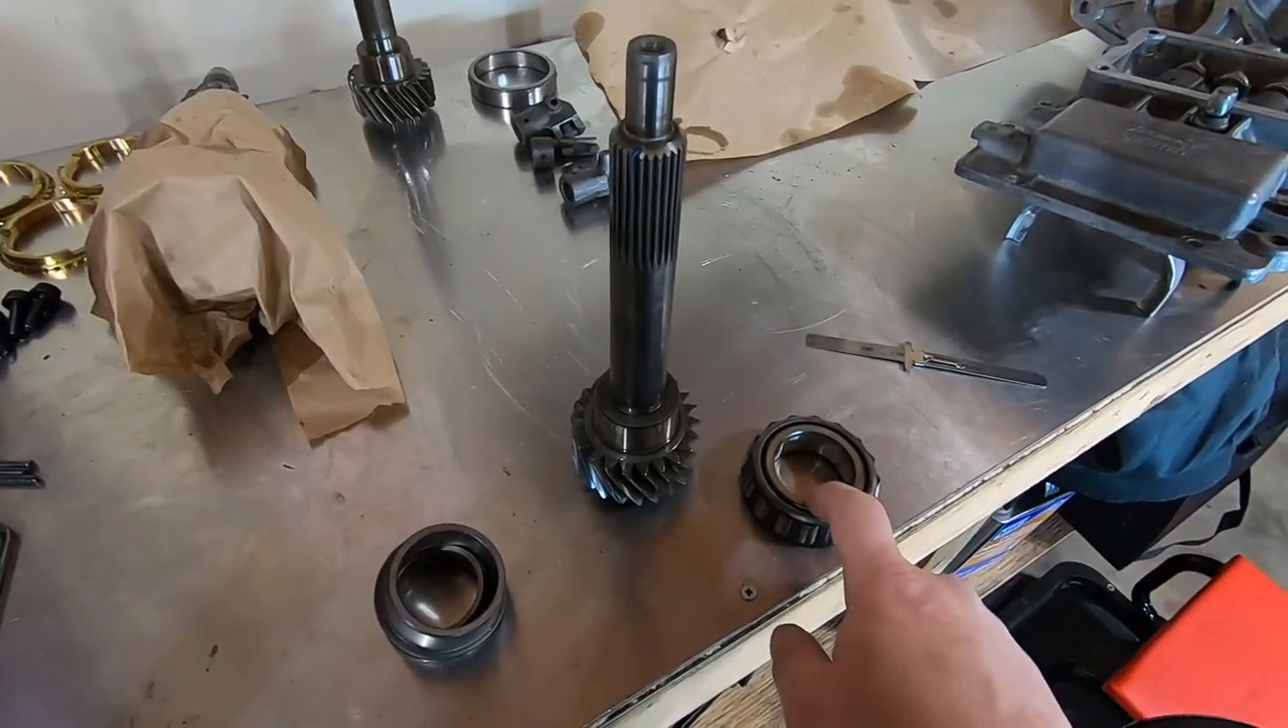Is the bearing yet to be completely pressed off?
No.